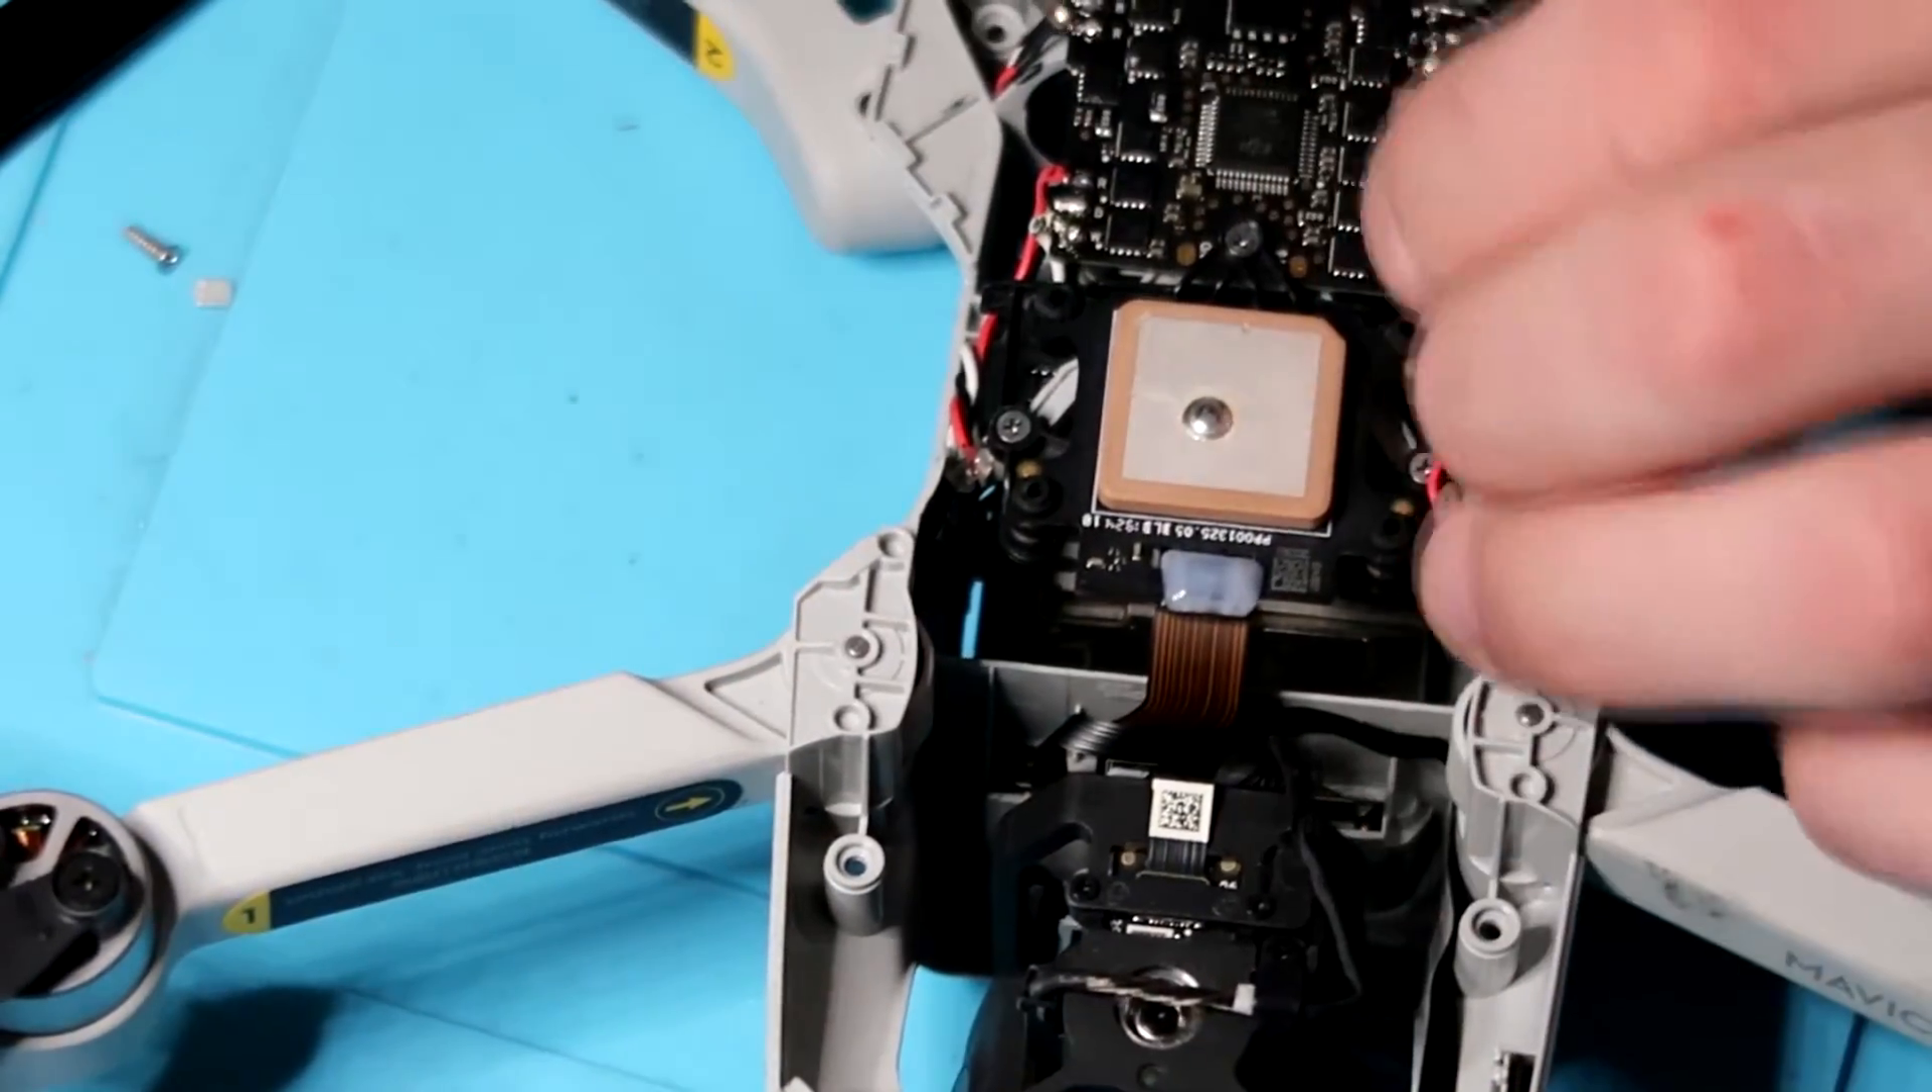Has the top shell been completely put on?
No.